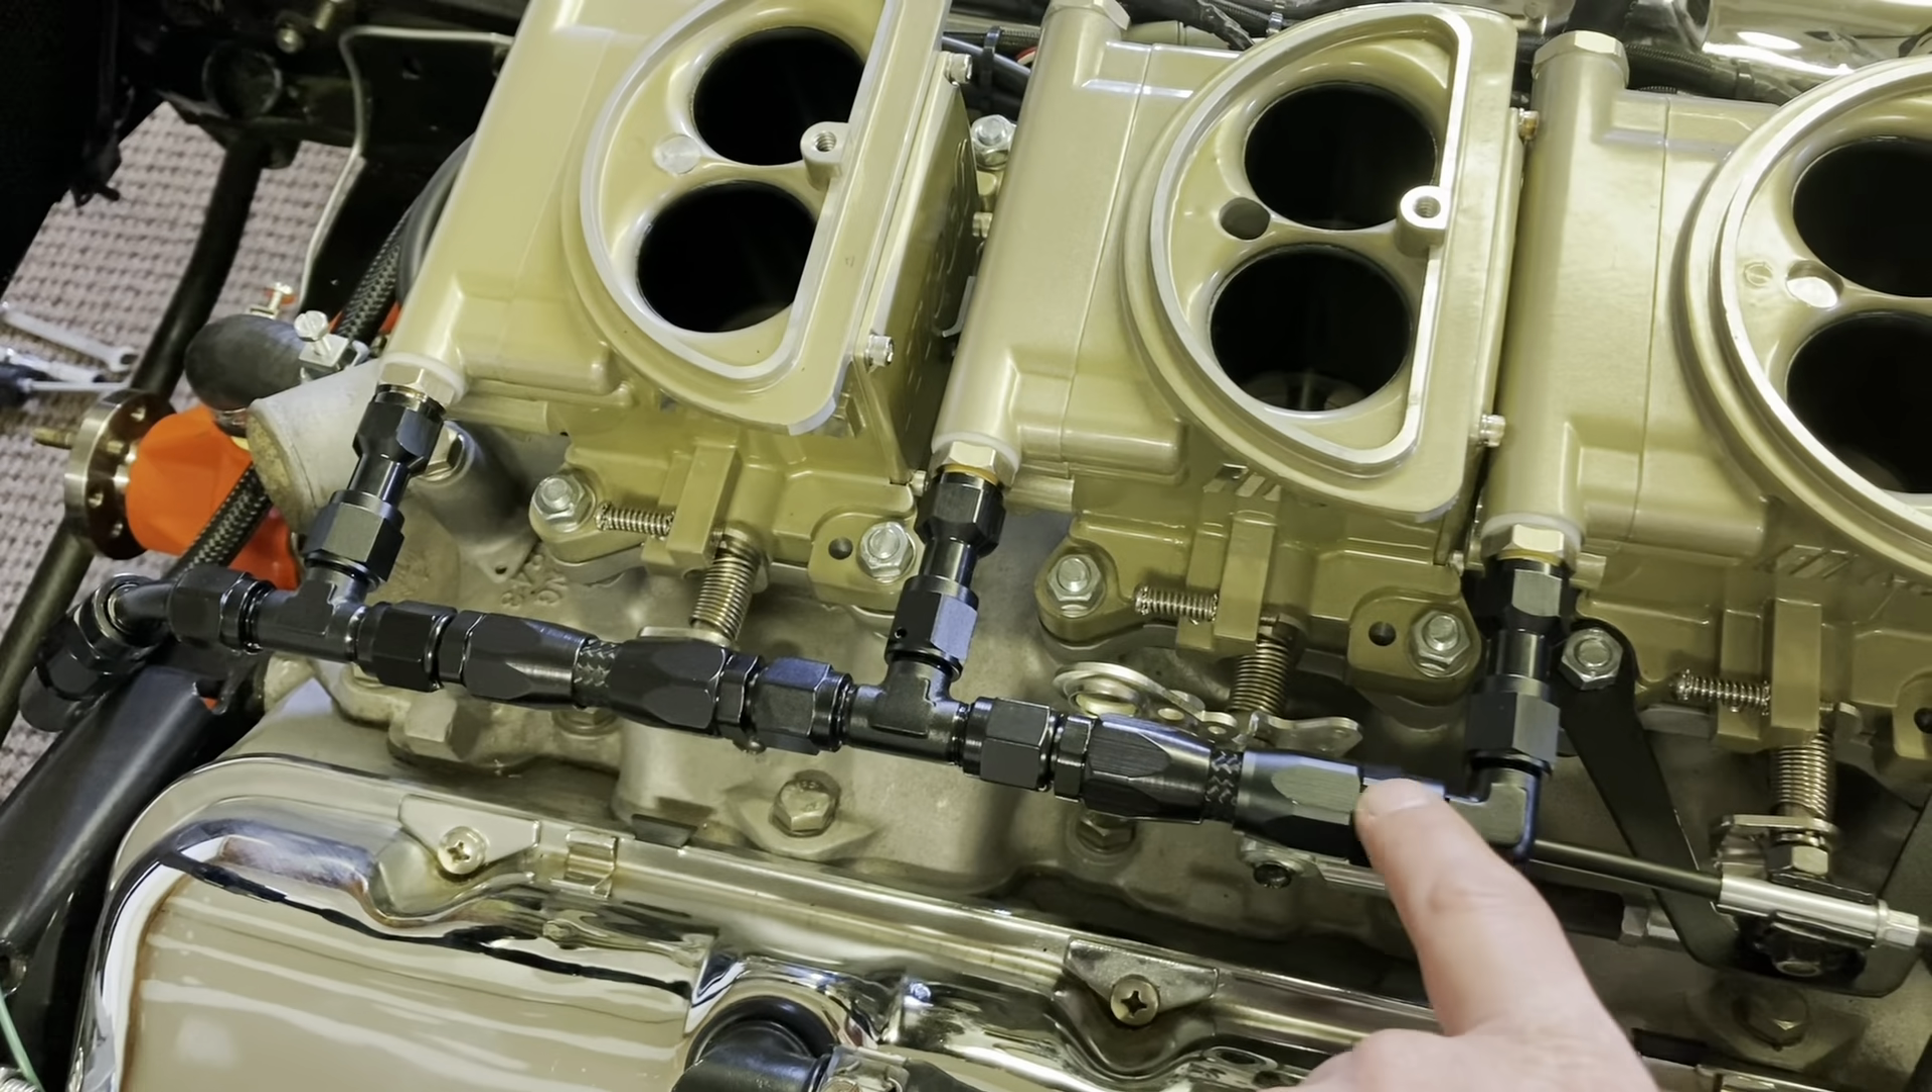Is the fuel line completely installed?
Yes.